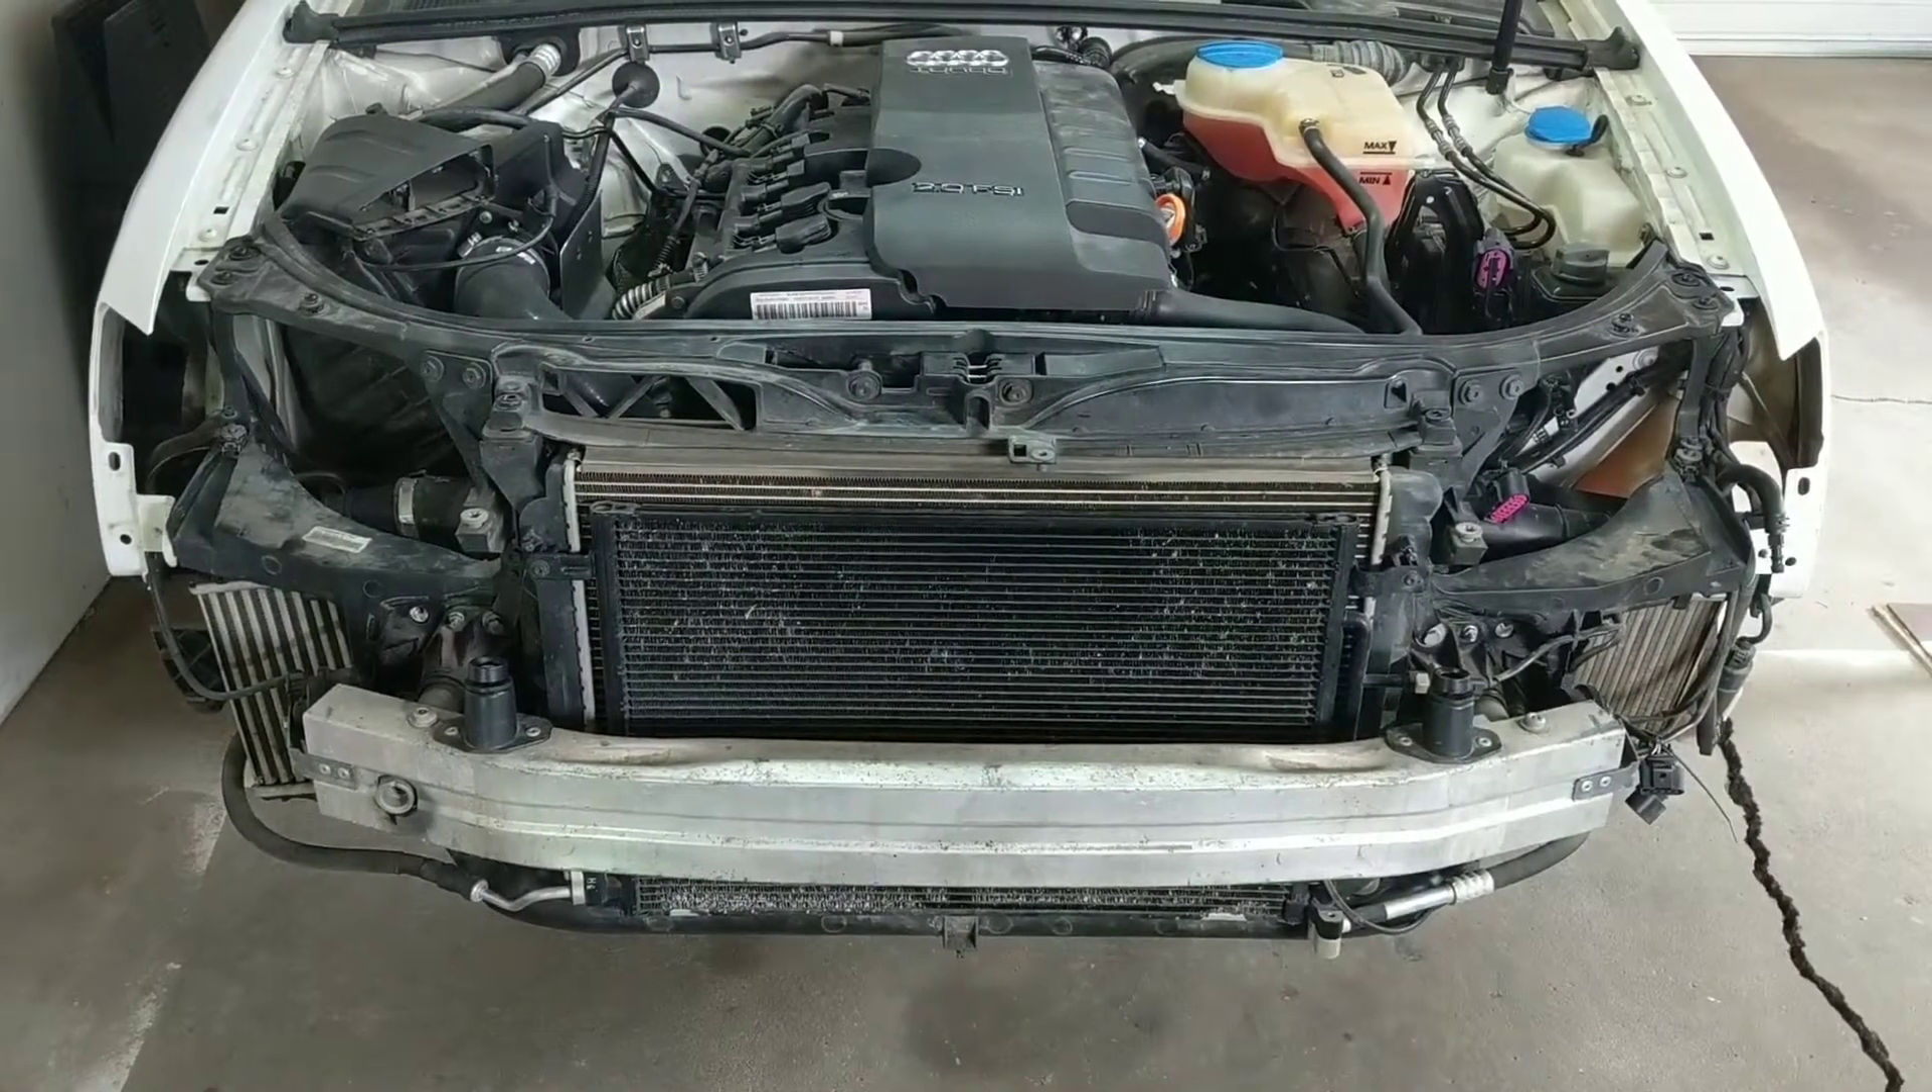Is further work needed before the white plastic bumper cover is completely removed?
No.